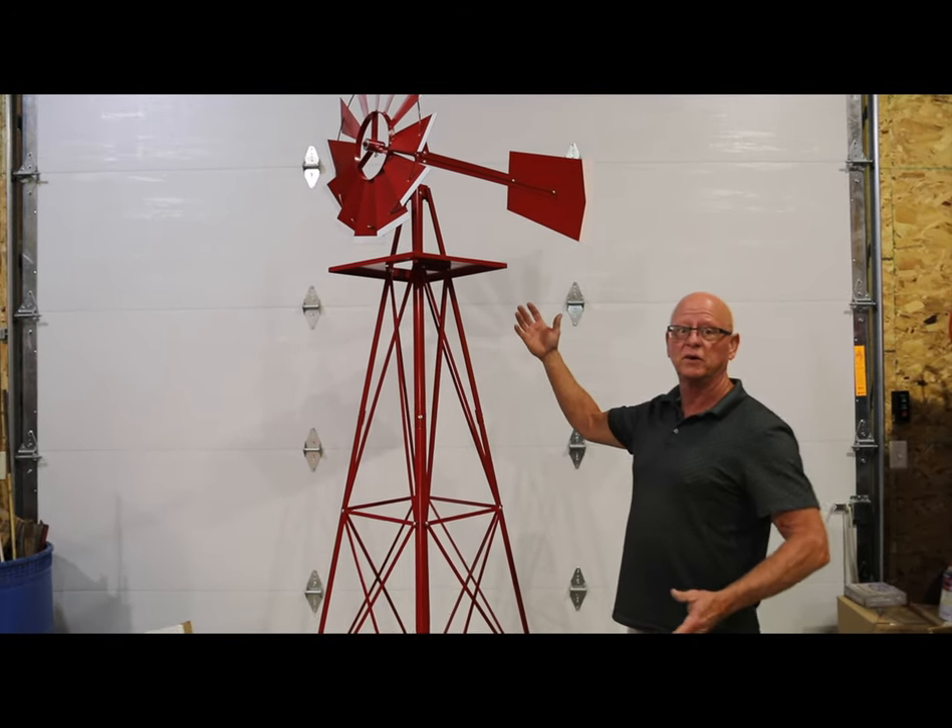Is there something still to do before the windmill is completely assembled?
No.